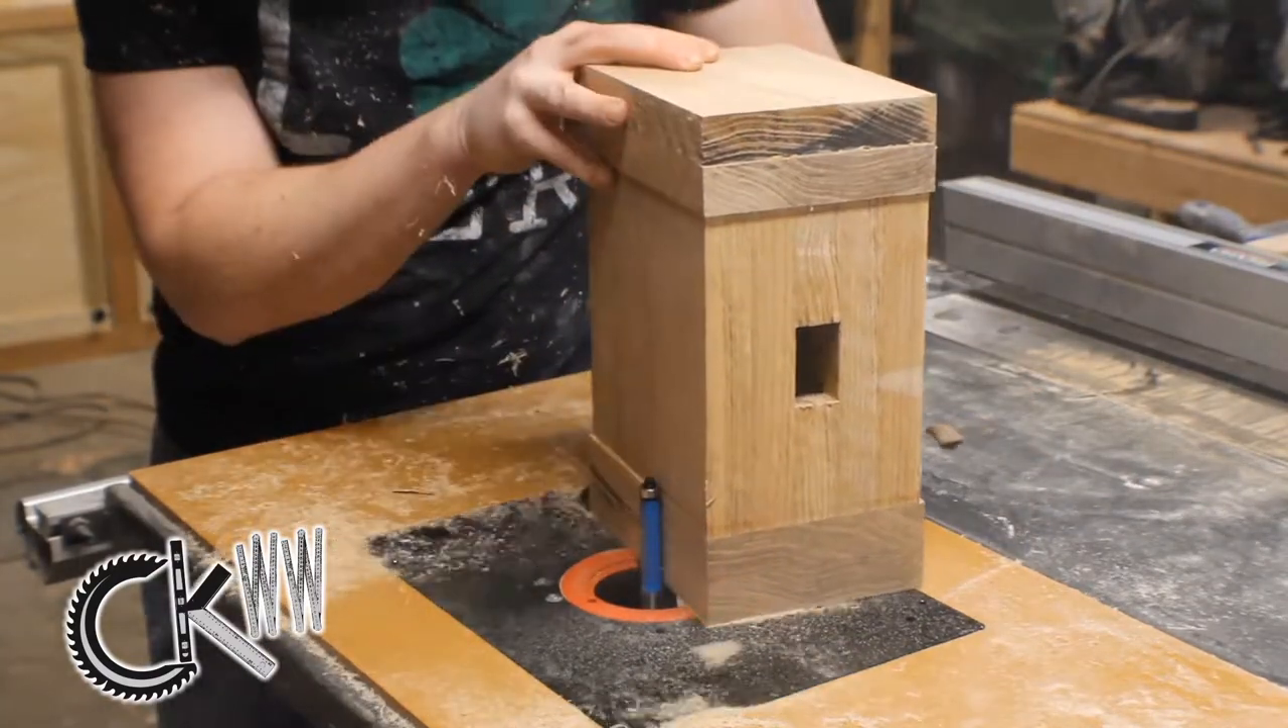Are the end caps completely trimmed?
No.